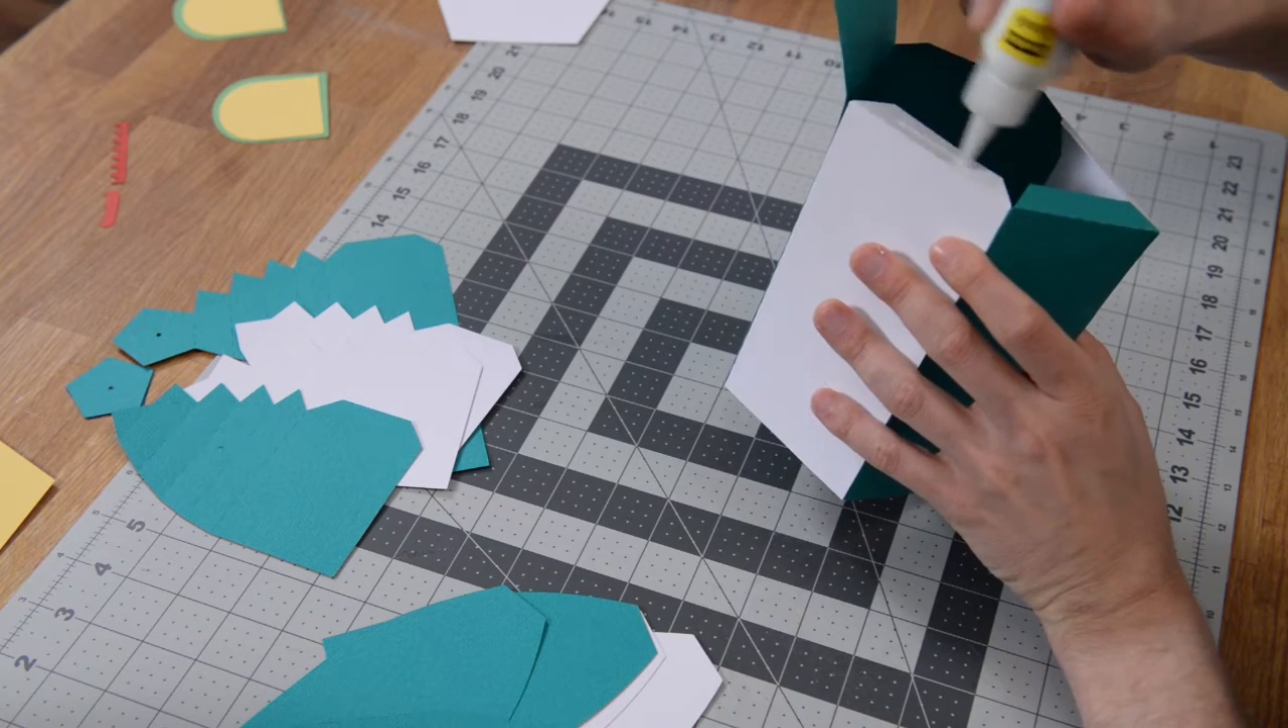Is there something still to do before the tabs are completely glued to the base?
Yes.